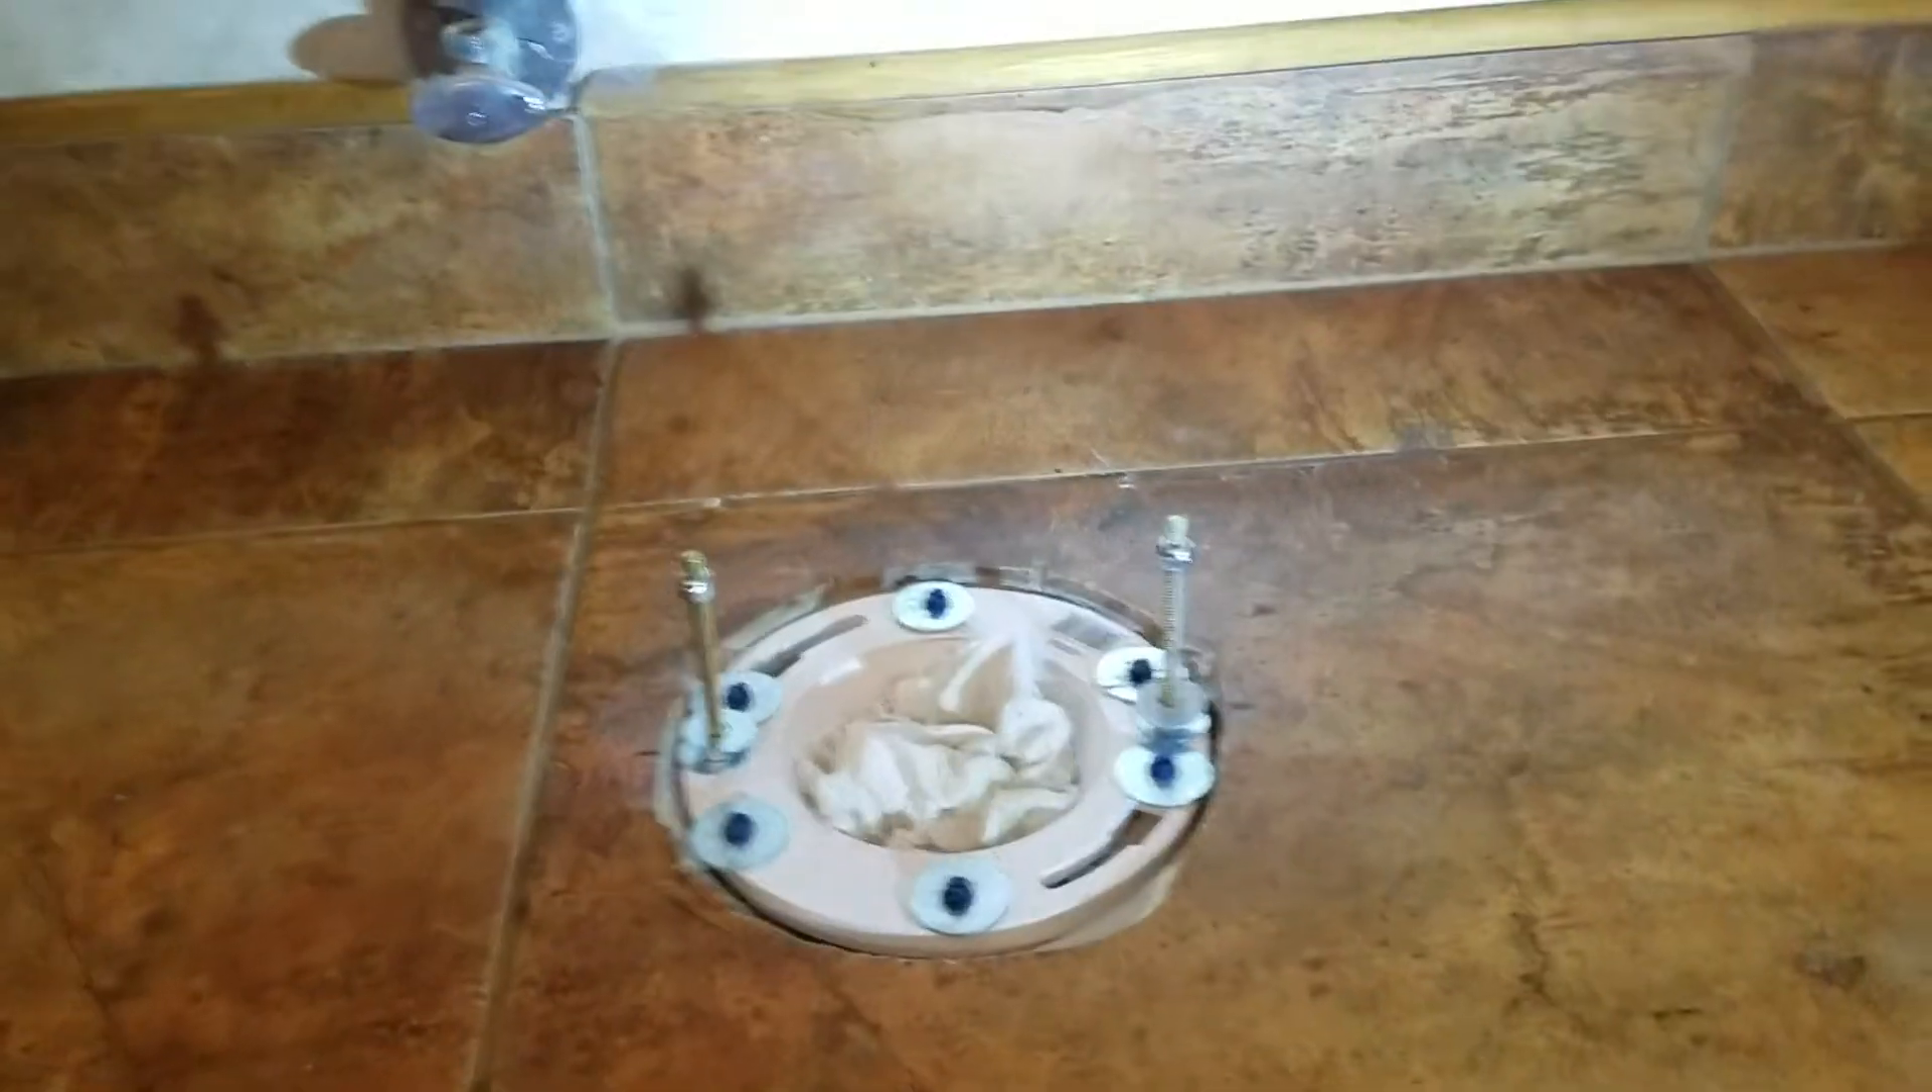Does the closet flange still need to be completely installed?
No.